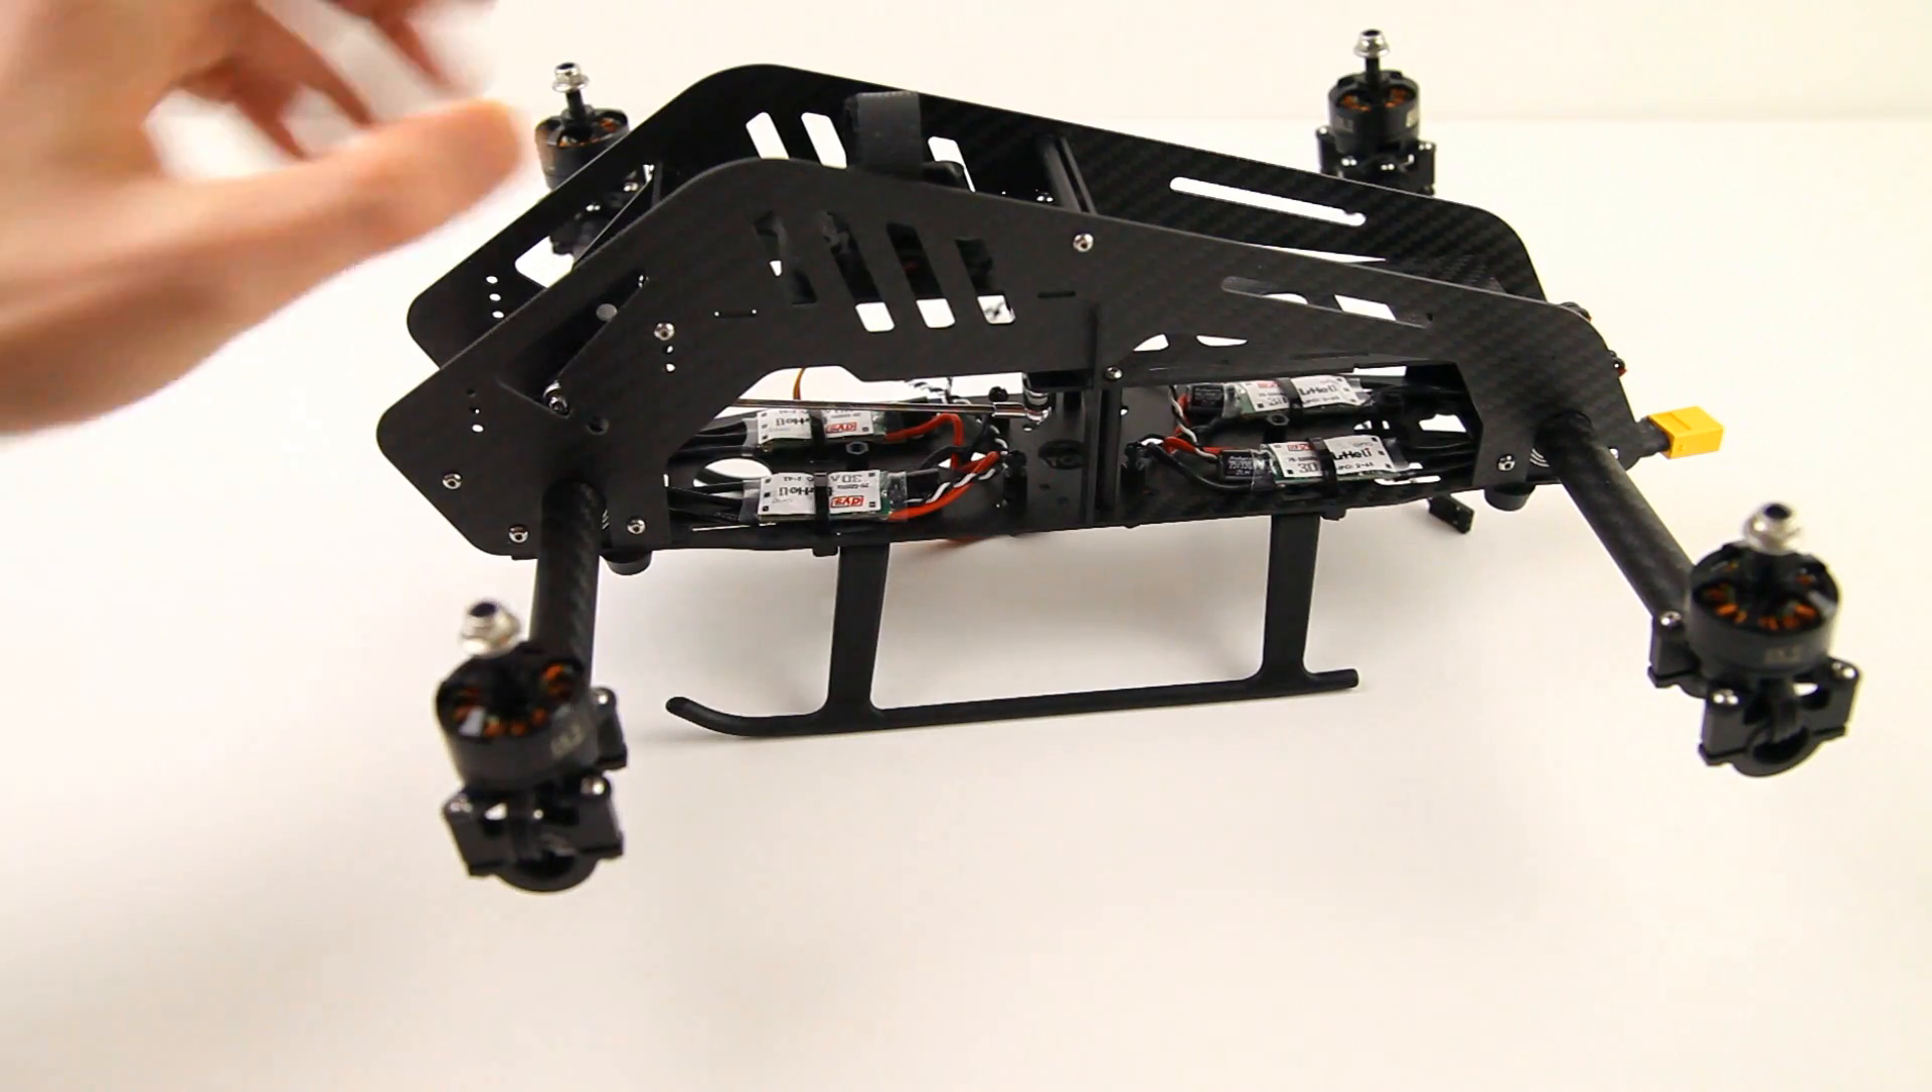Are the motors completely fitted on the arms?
Yes.